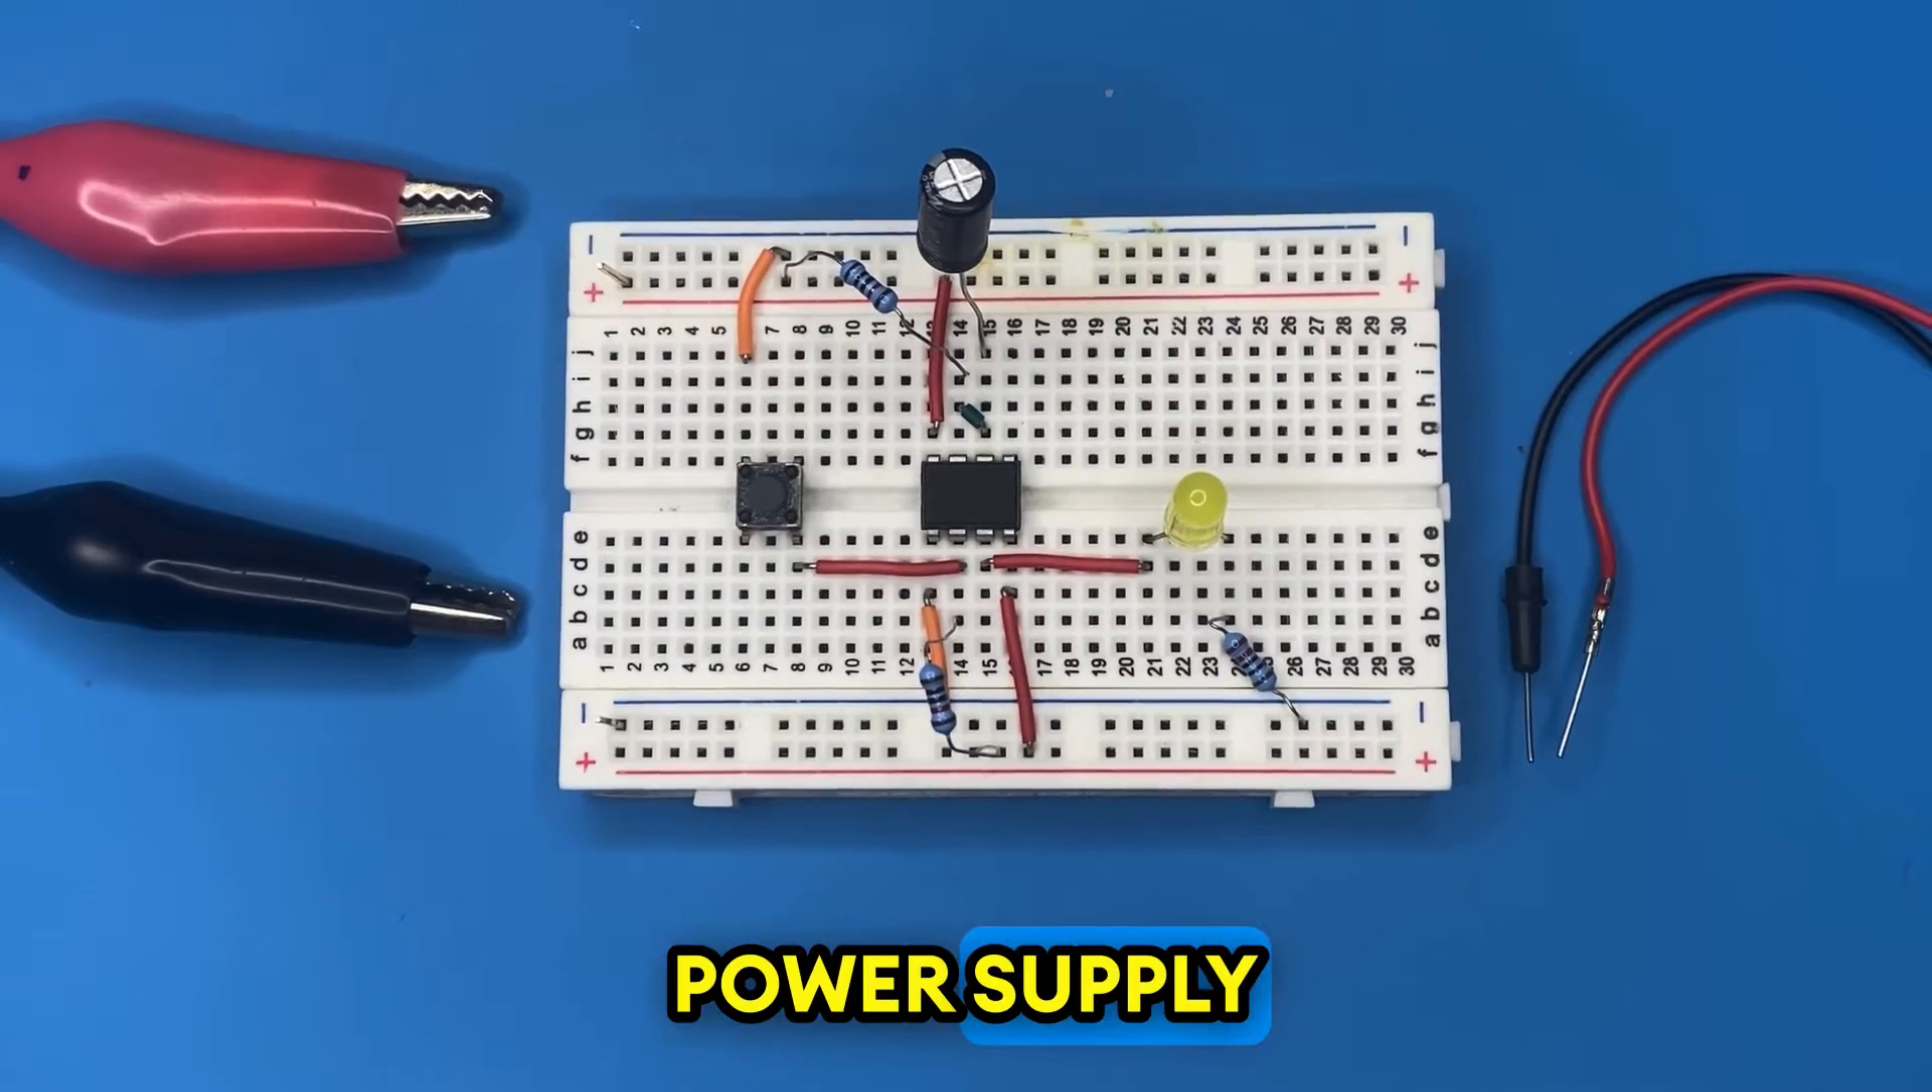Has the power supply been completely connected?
No.